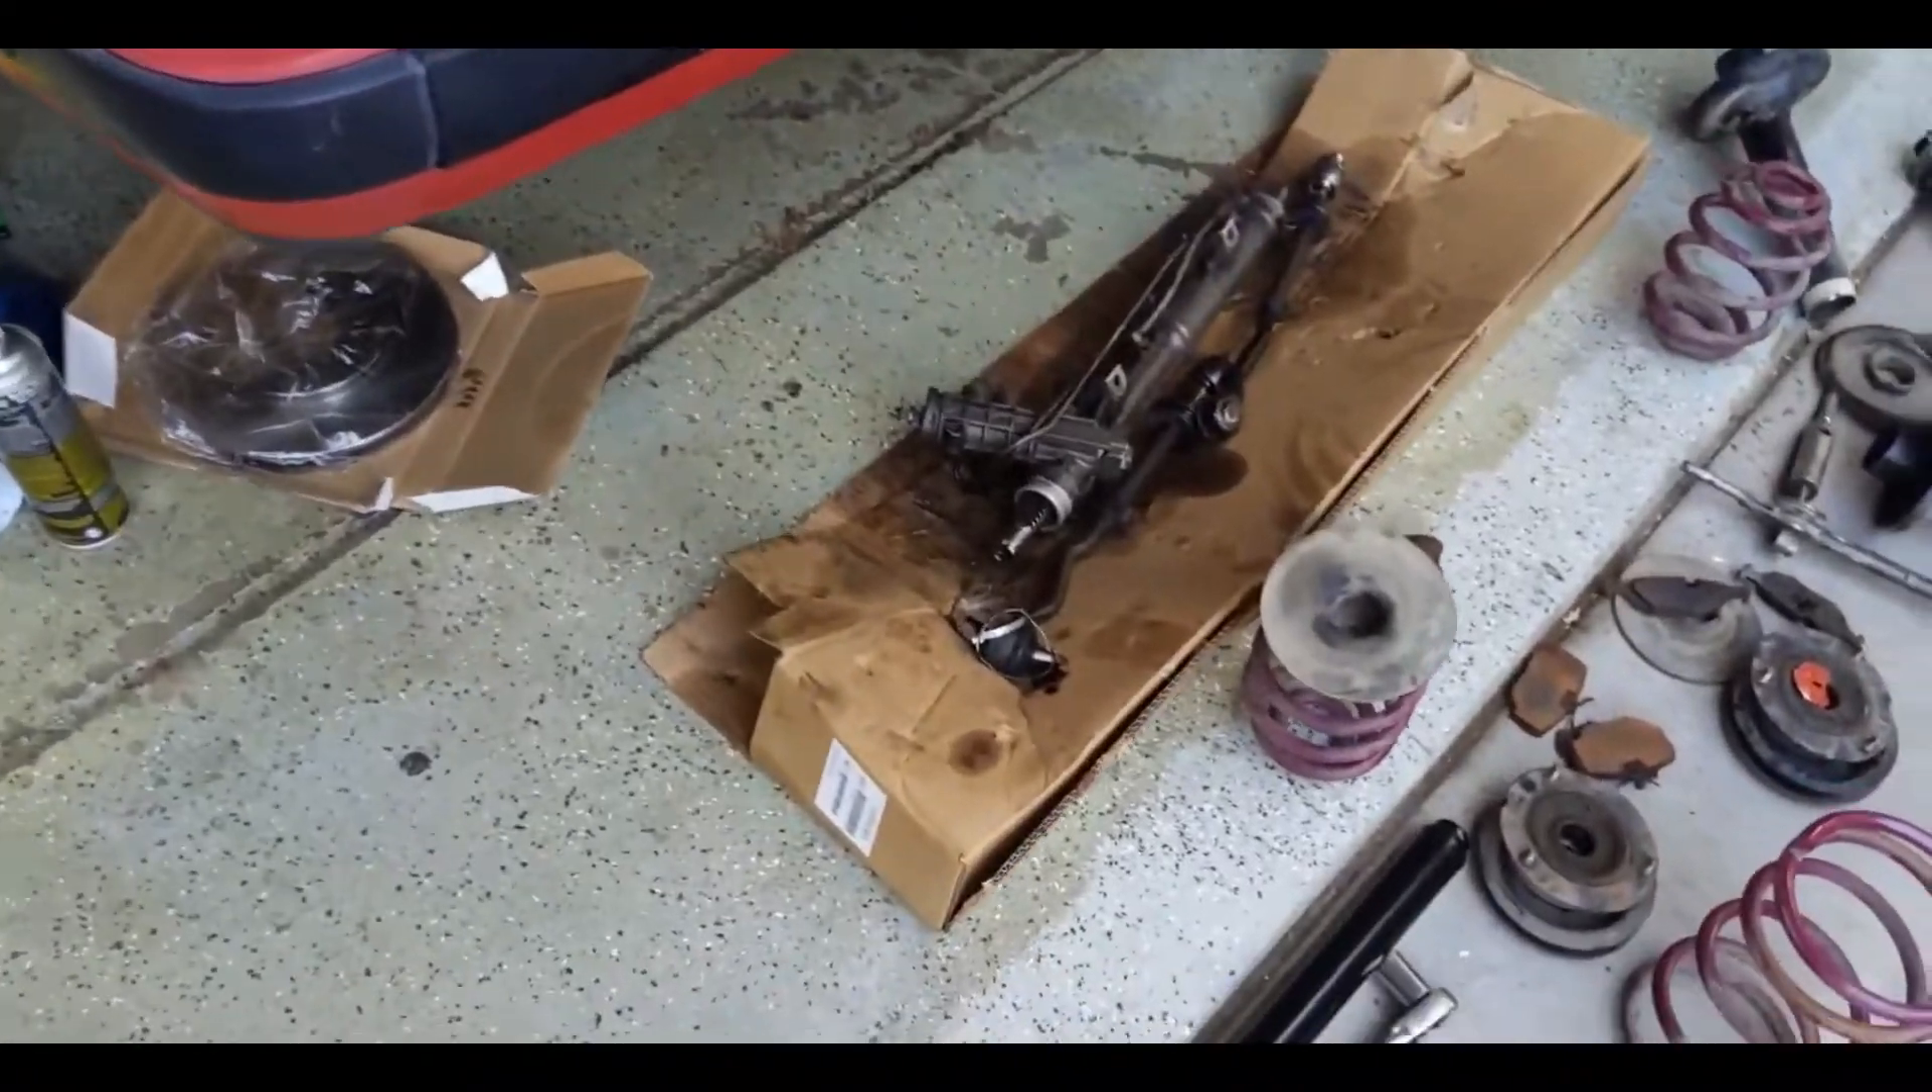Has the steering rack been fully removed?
Yes.